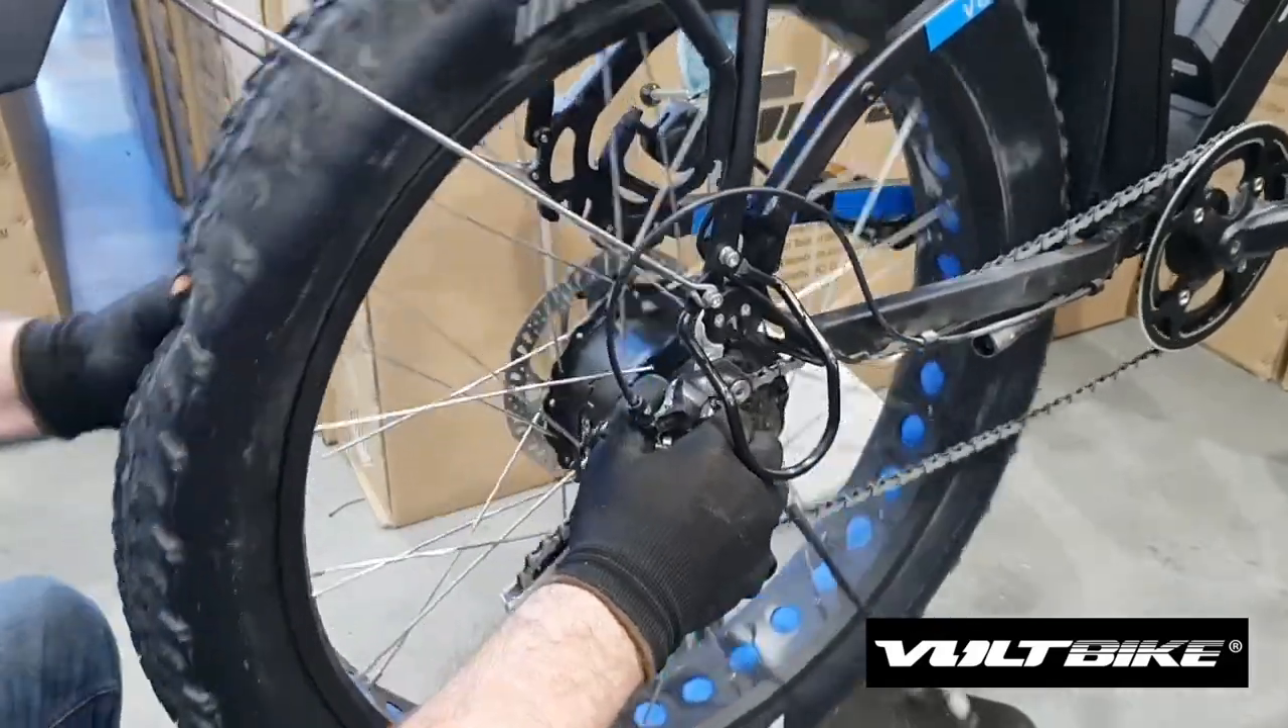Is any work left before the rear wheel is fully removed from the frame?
Yes.